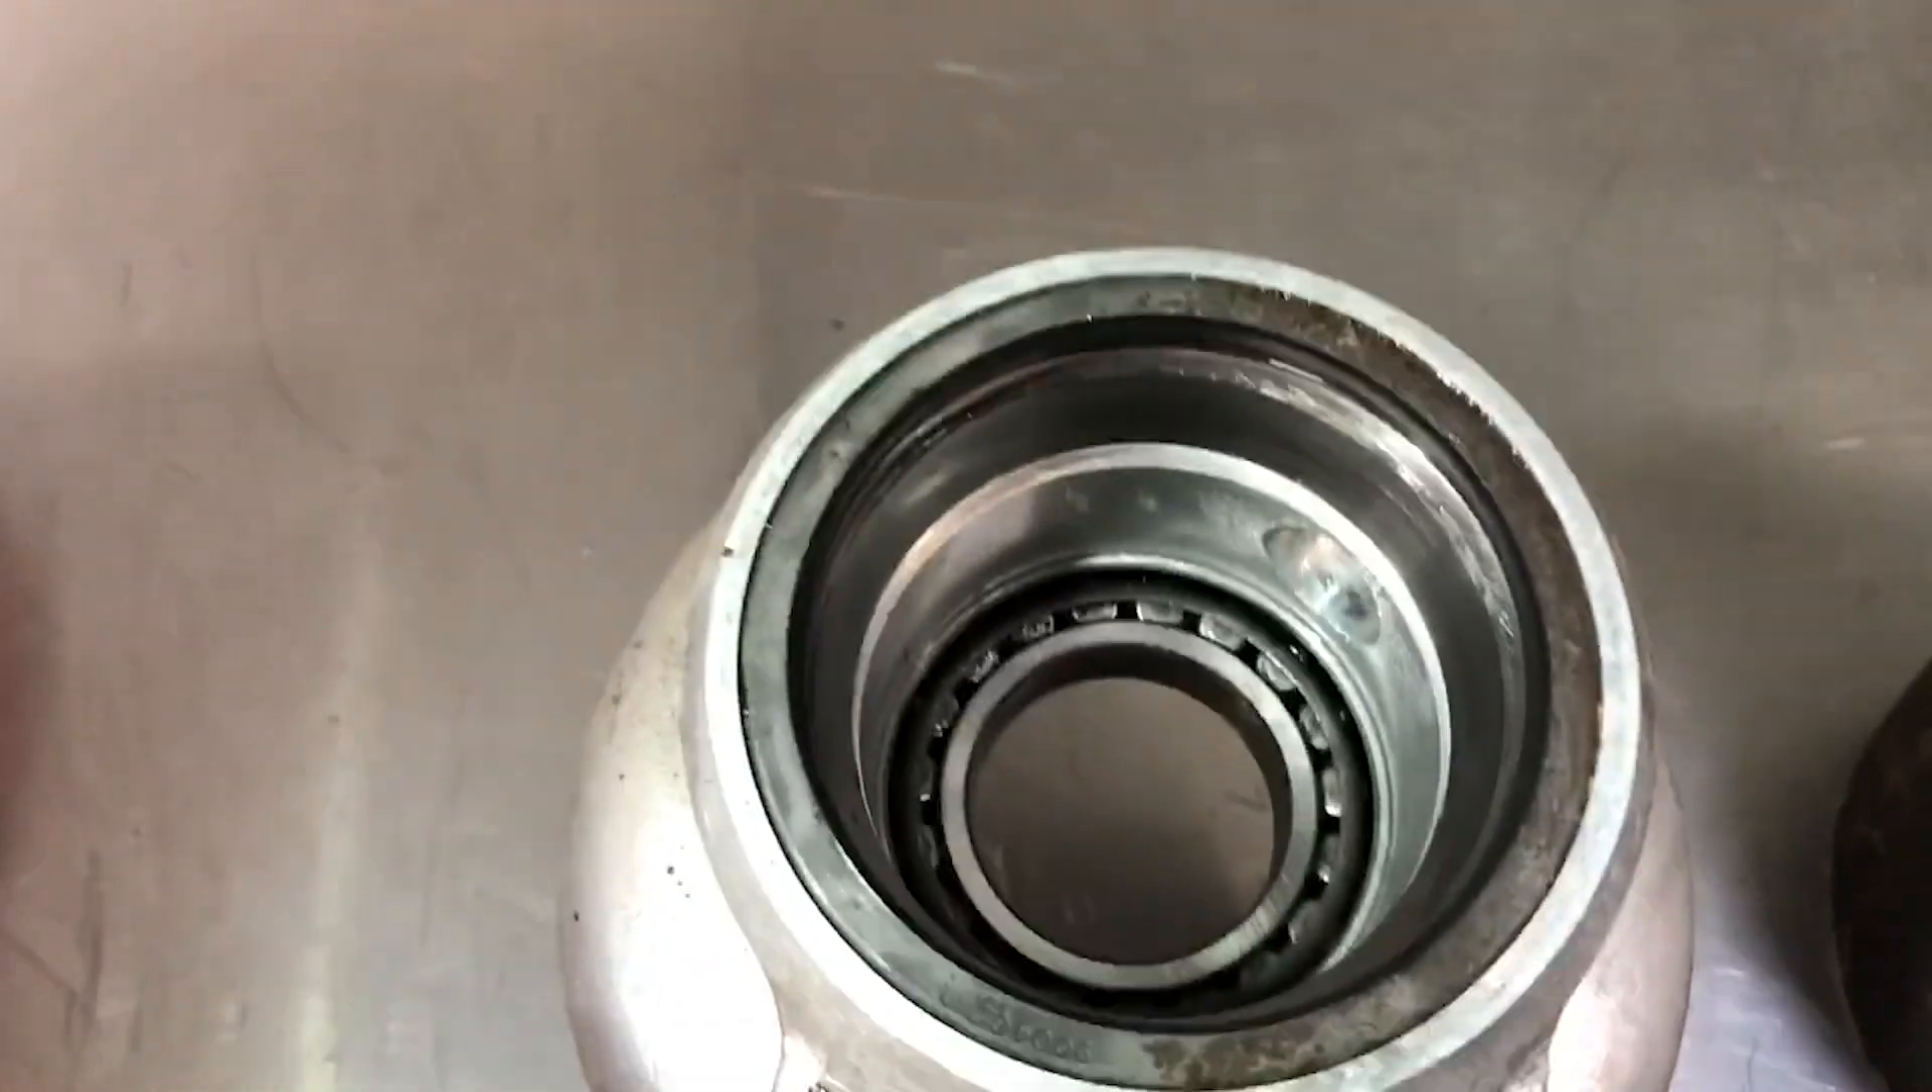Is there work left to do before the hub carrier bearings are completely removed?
Yes.